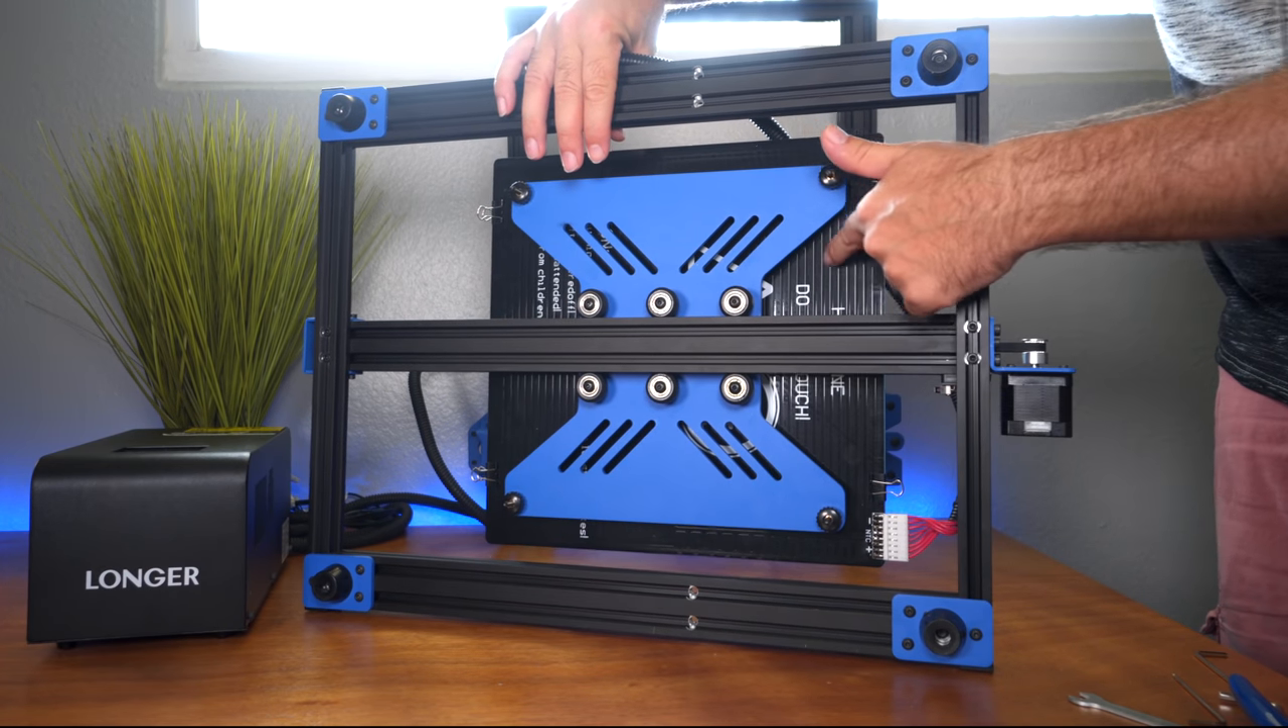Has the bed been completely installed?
Yes.